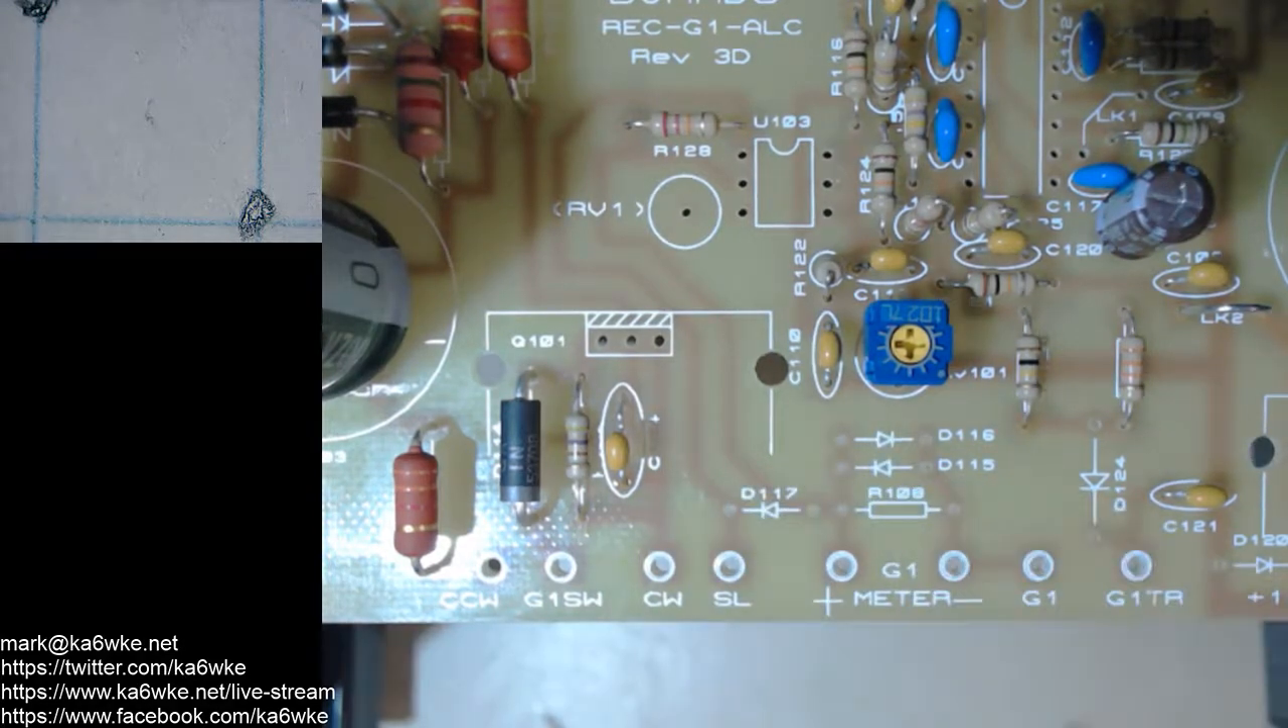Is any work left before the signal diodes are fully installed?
Yes.